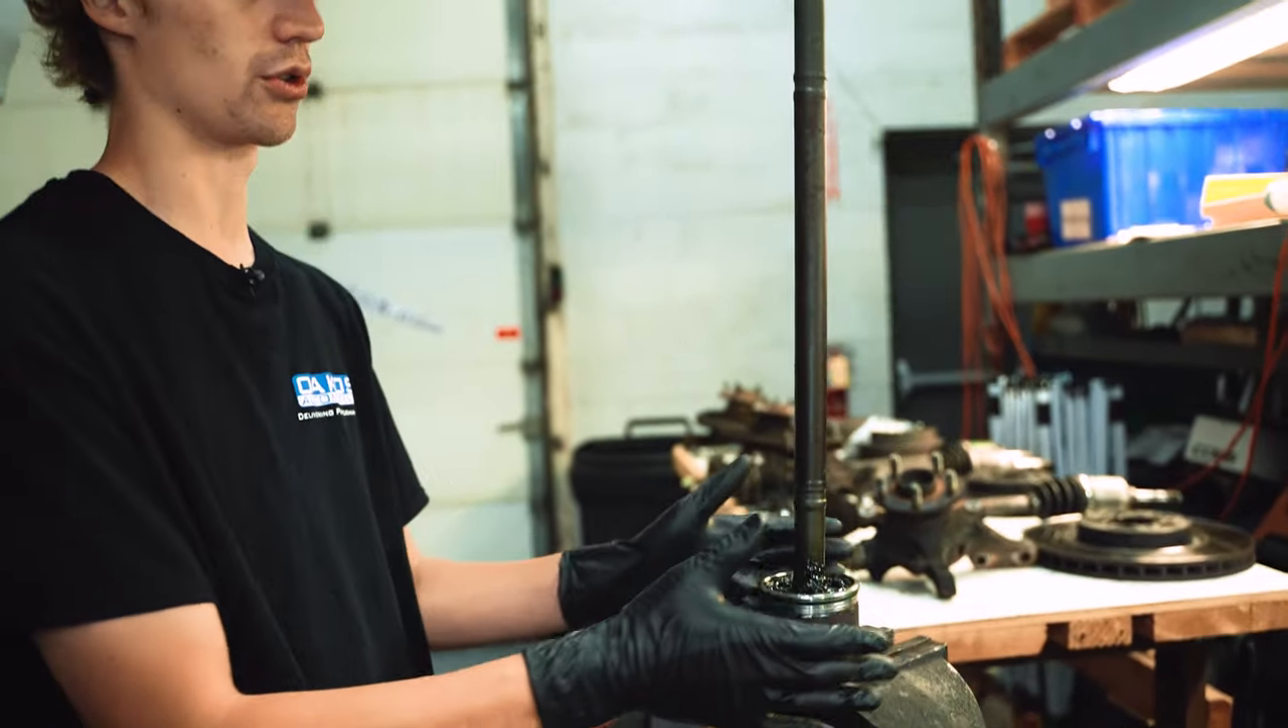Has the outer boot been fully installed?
No.